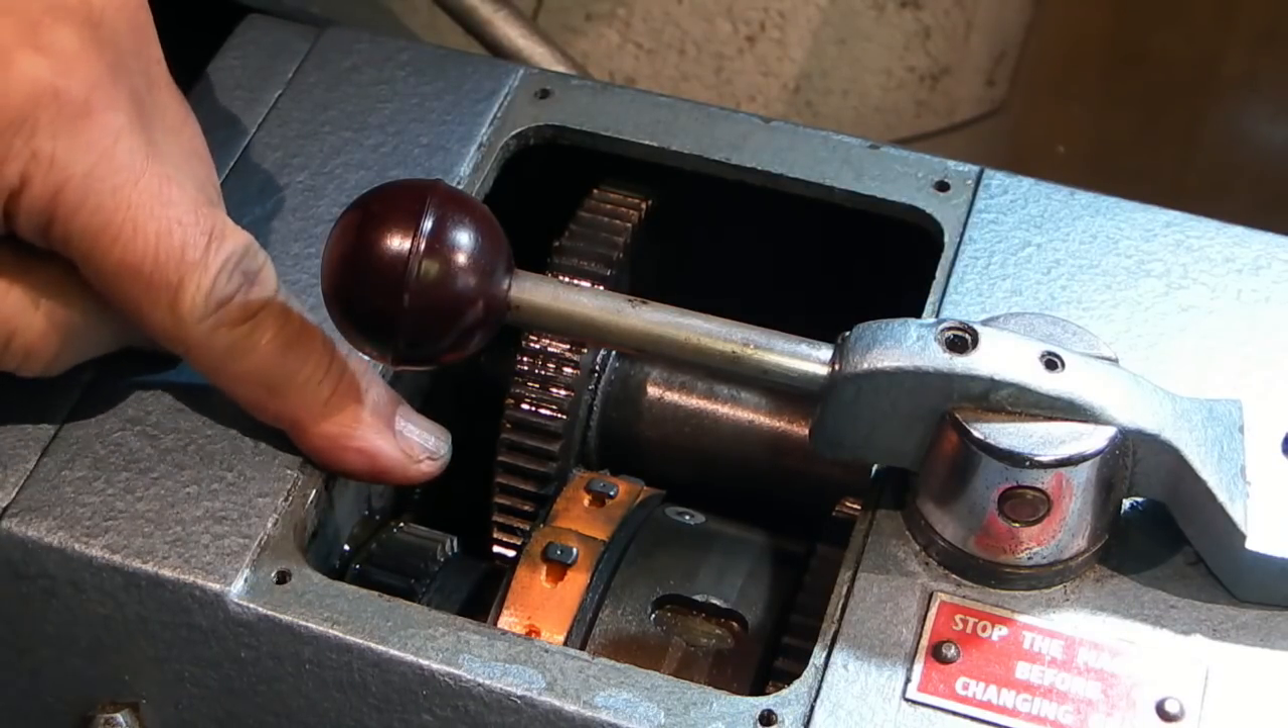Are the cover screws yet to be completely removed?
No.